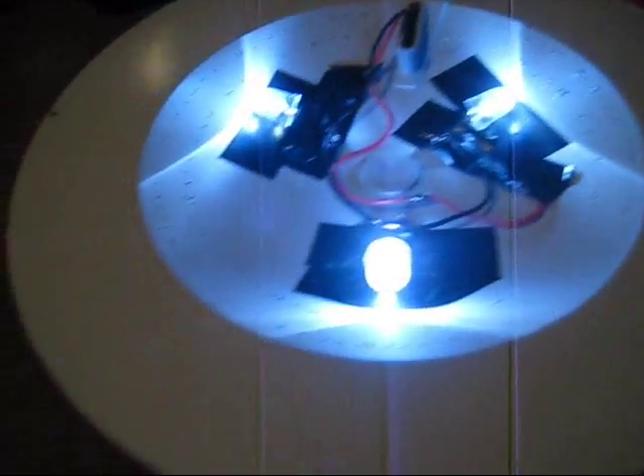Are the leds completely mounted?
Yes.